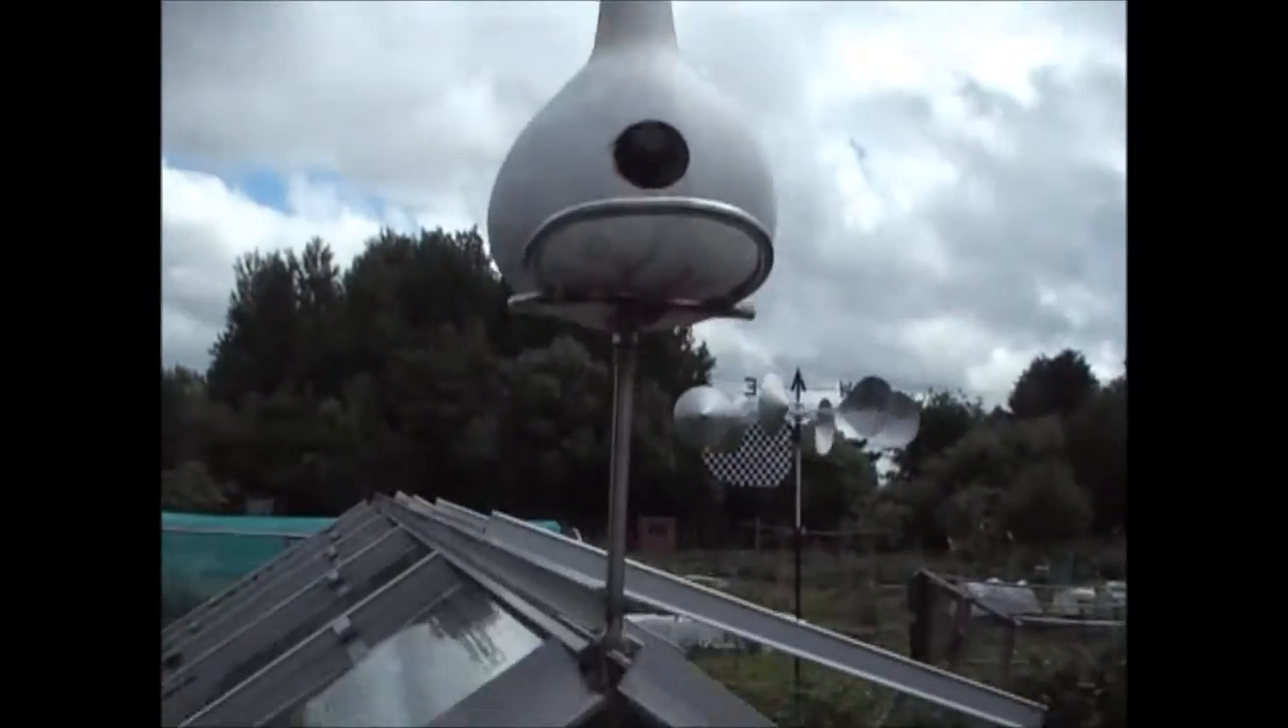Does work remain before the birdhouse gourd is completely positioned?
No.